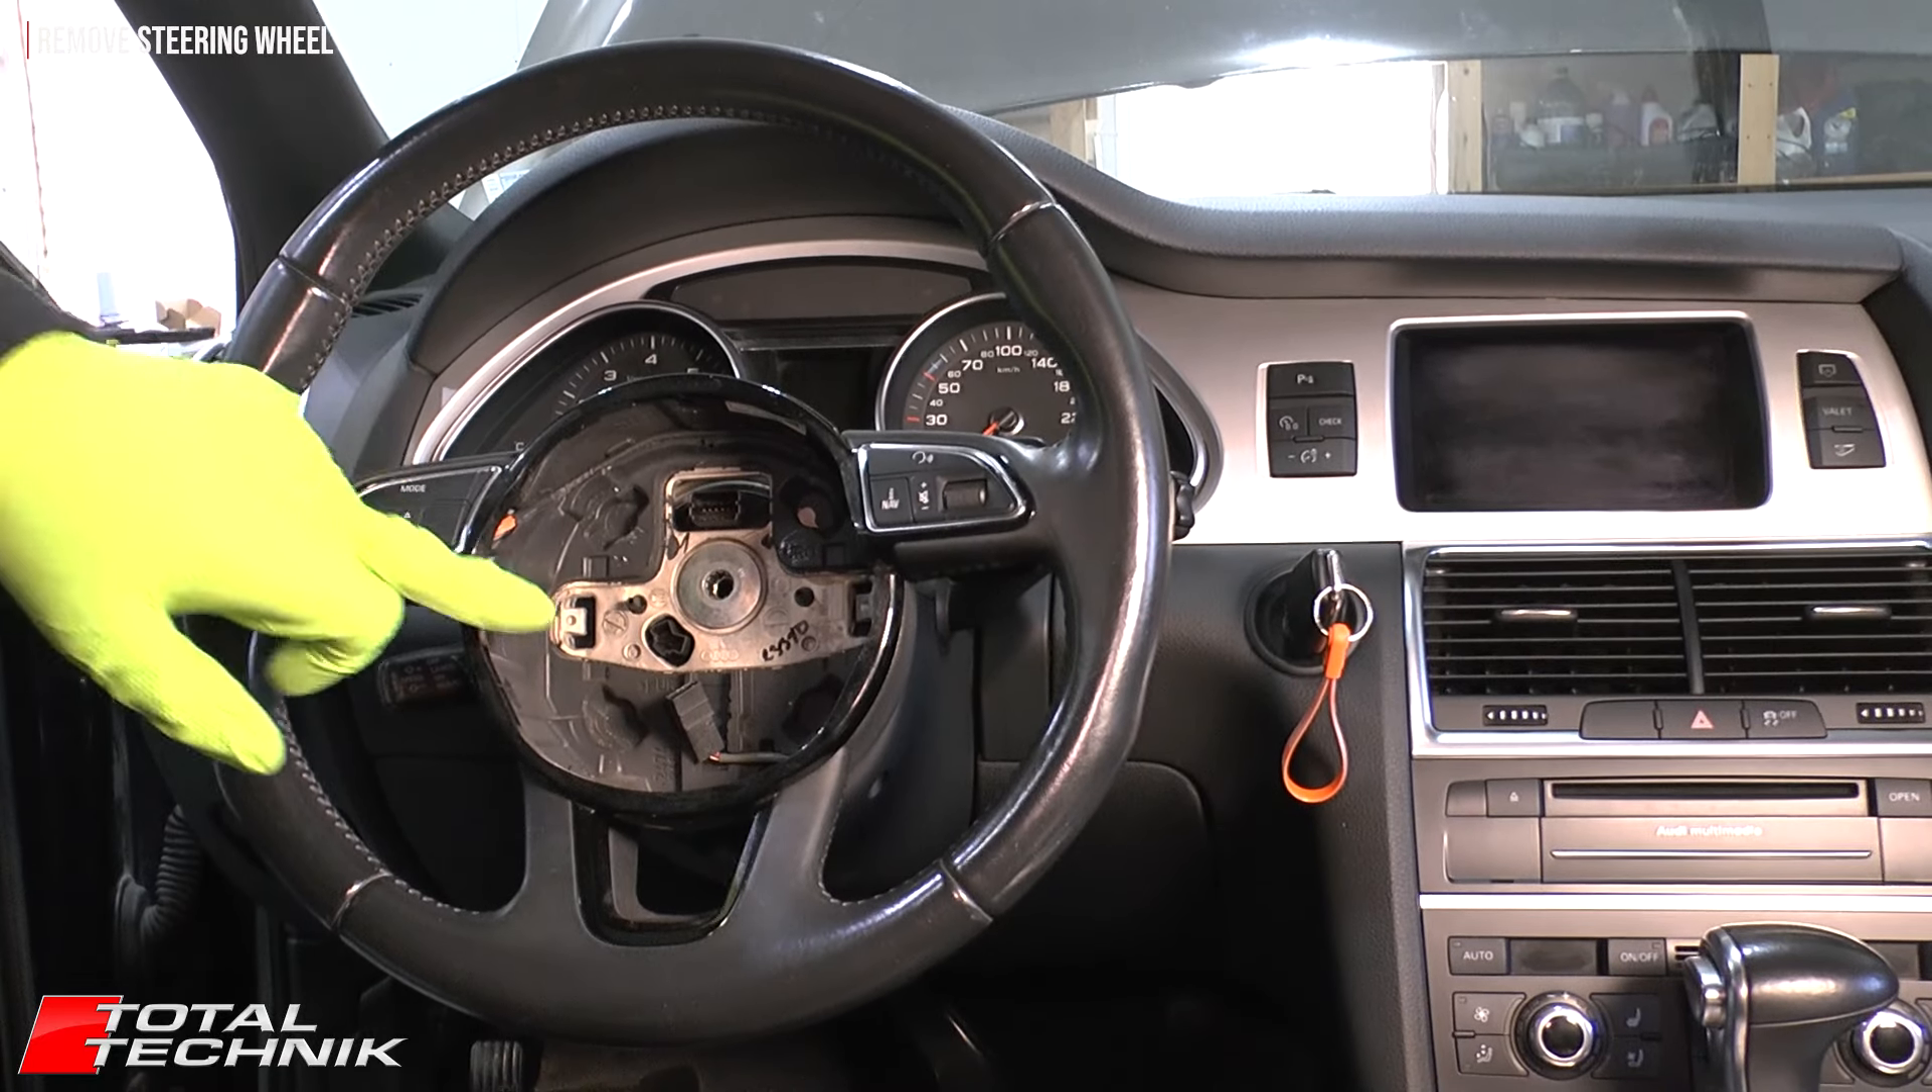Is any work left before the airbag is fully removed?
No.